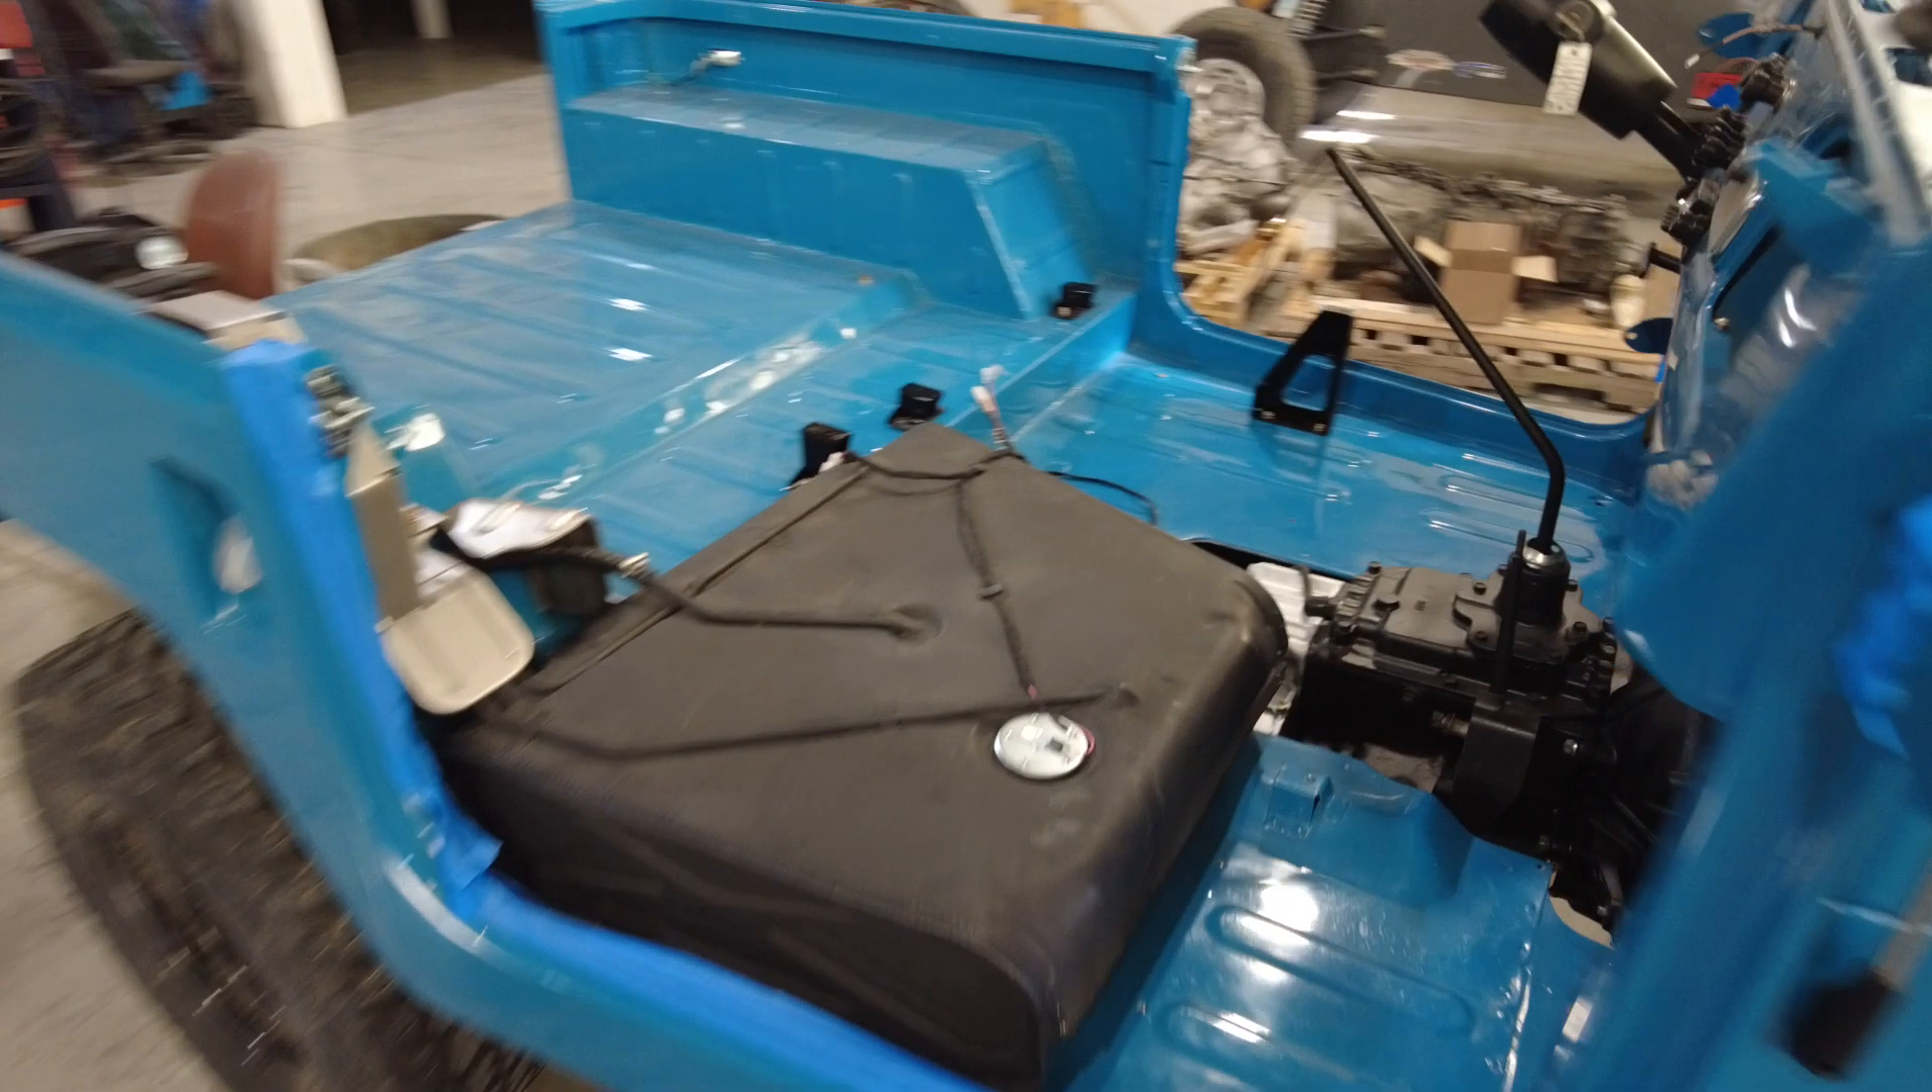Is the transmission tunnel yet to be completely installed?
Yes.